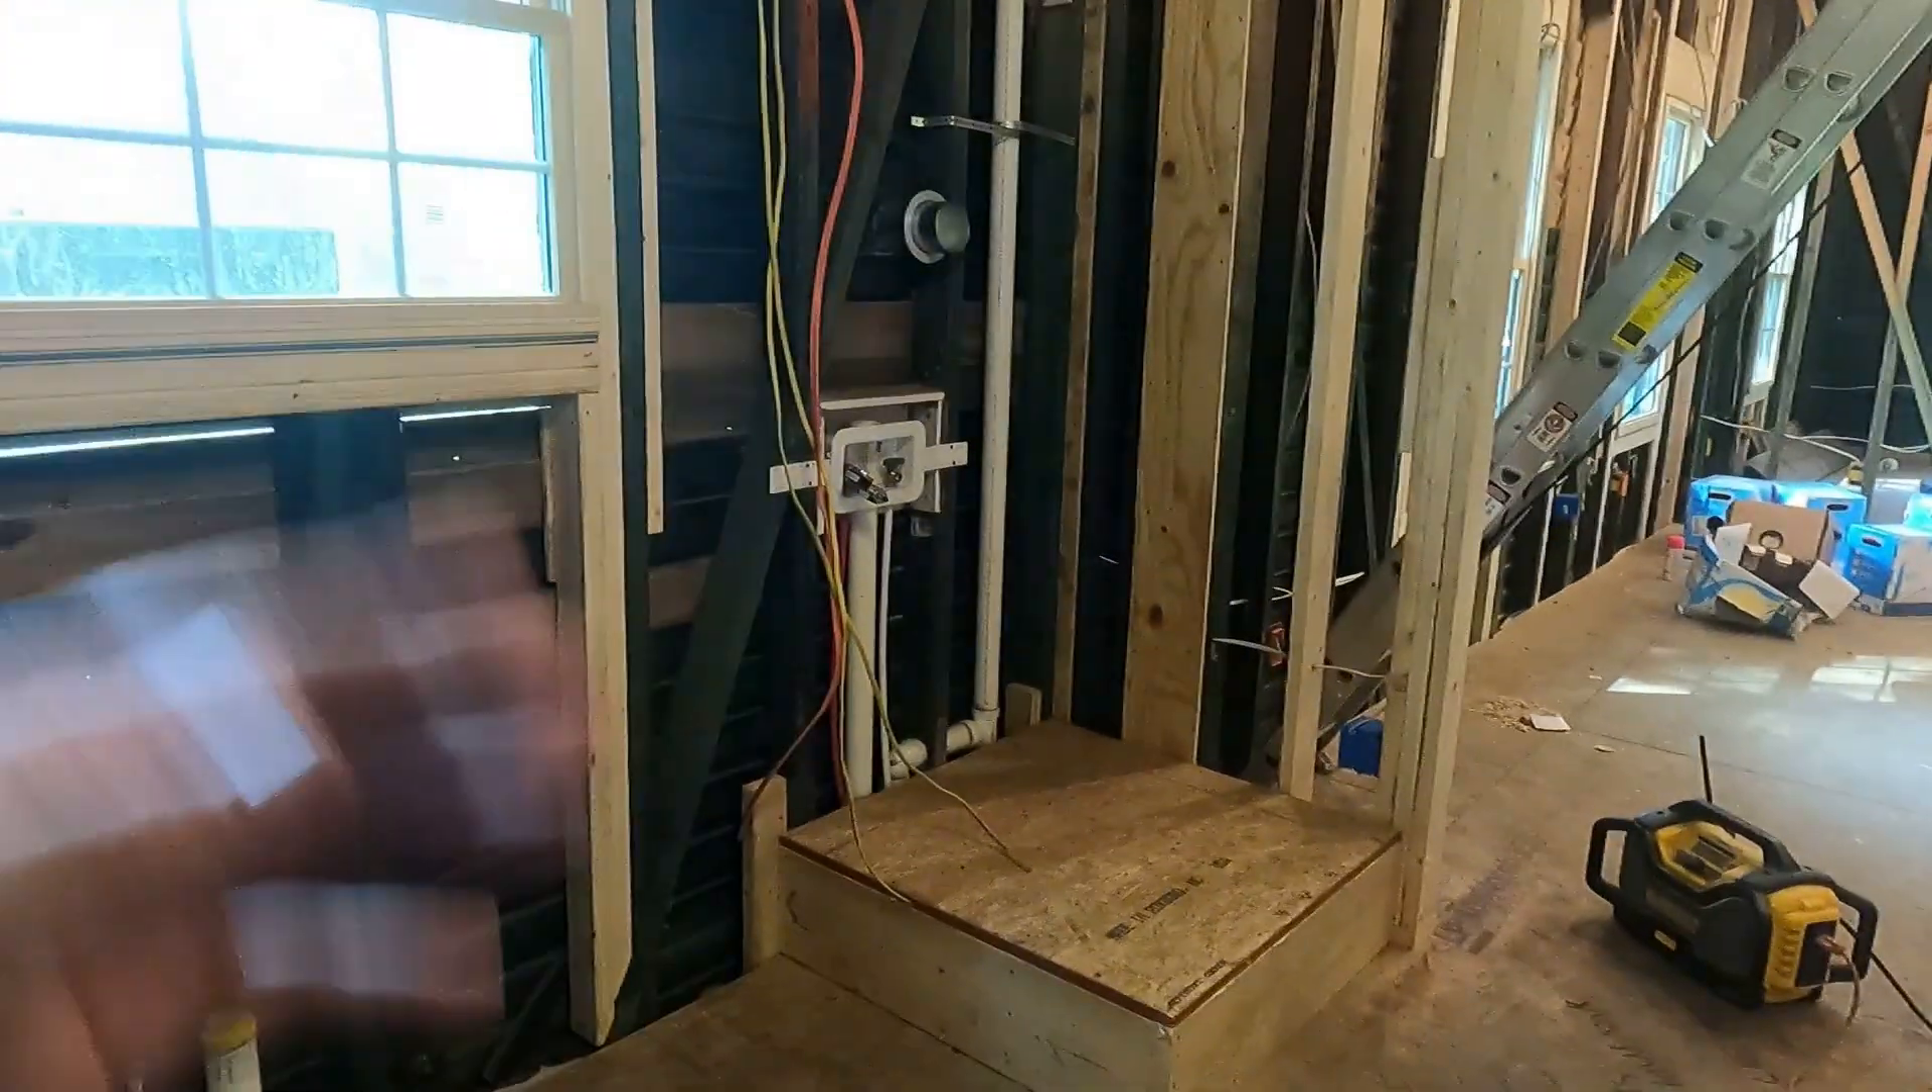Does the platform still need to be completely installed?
No.